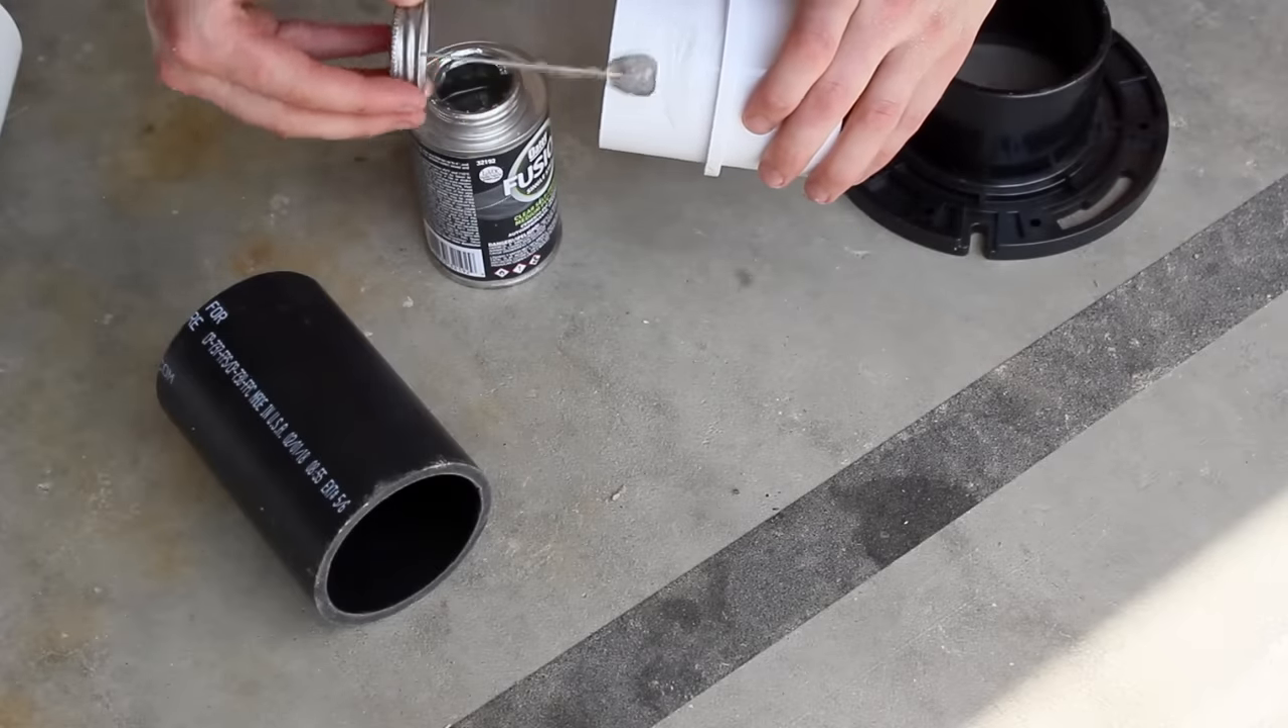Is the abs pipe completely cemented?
No.